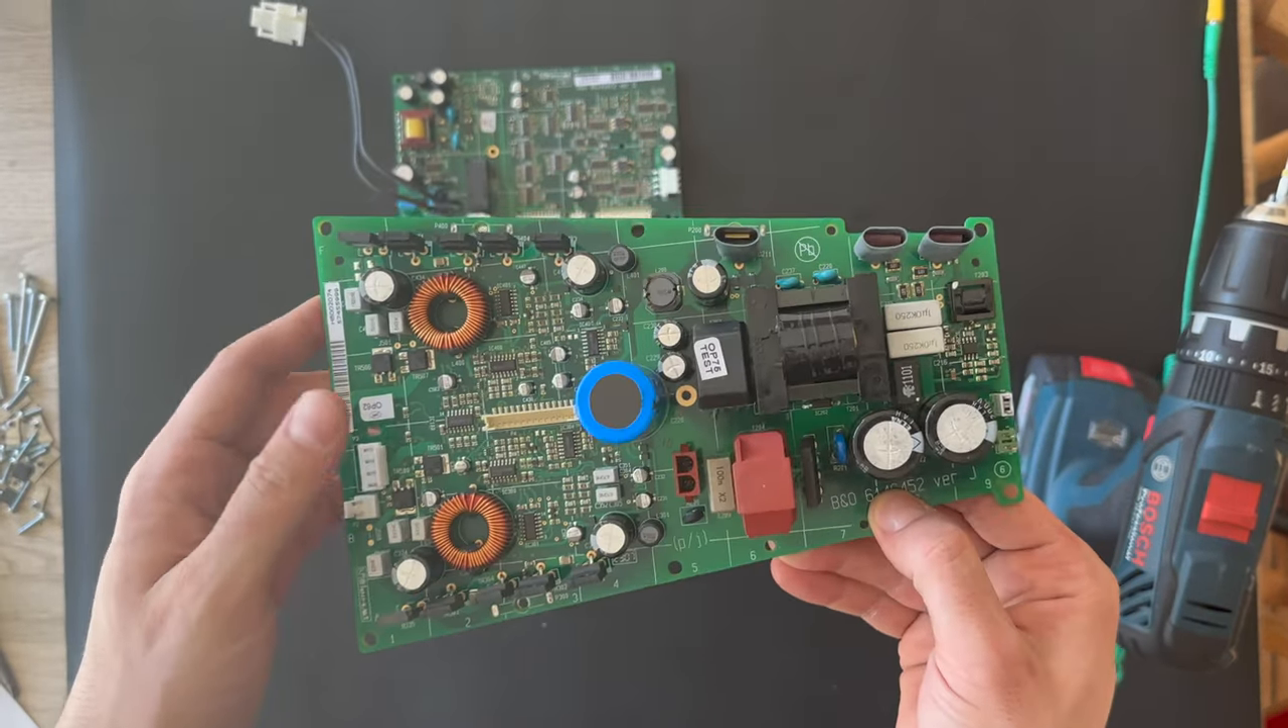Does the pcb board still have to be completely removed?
No.